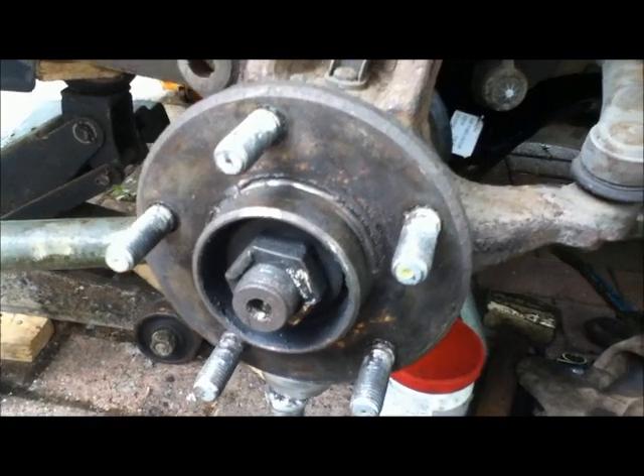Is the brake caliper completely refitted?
No.